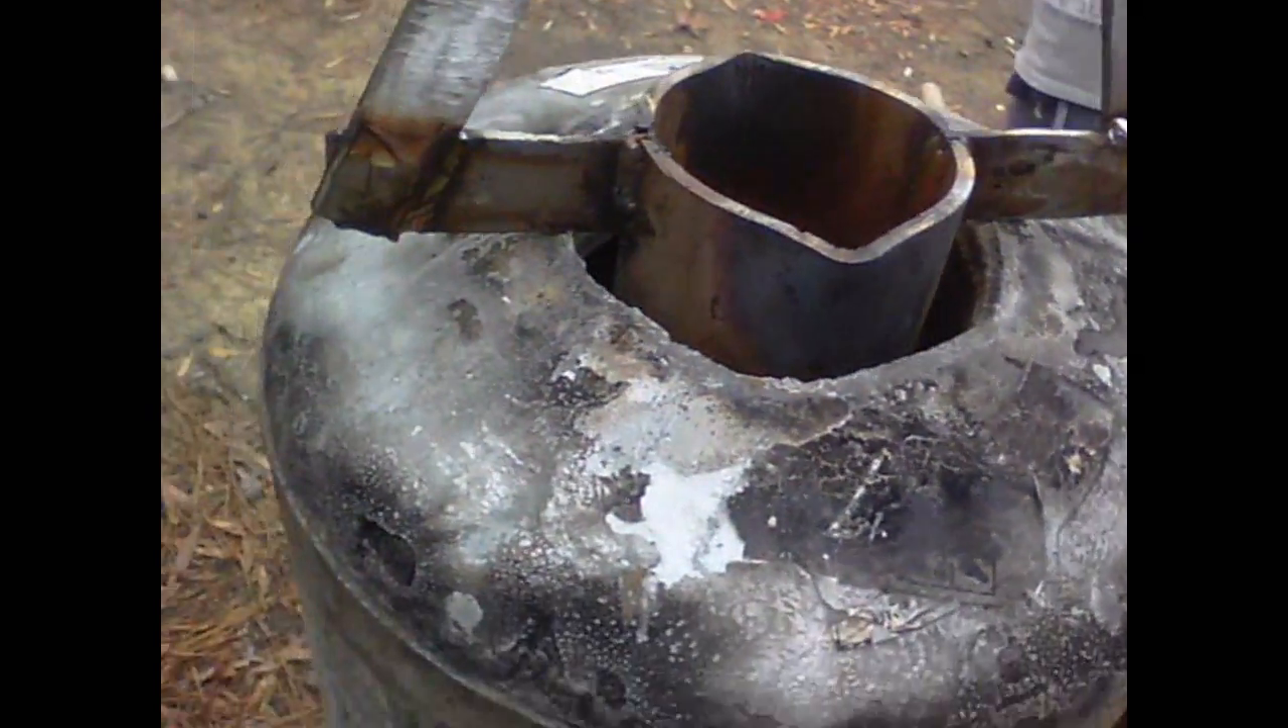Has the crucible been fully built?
Yes.